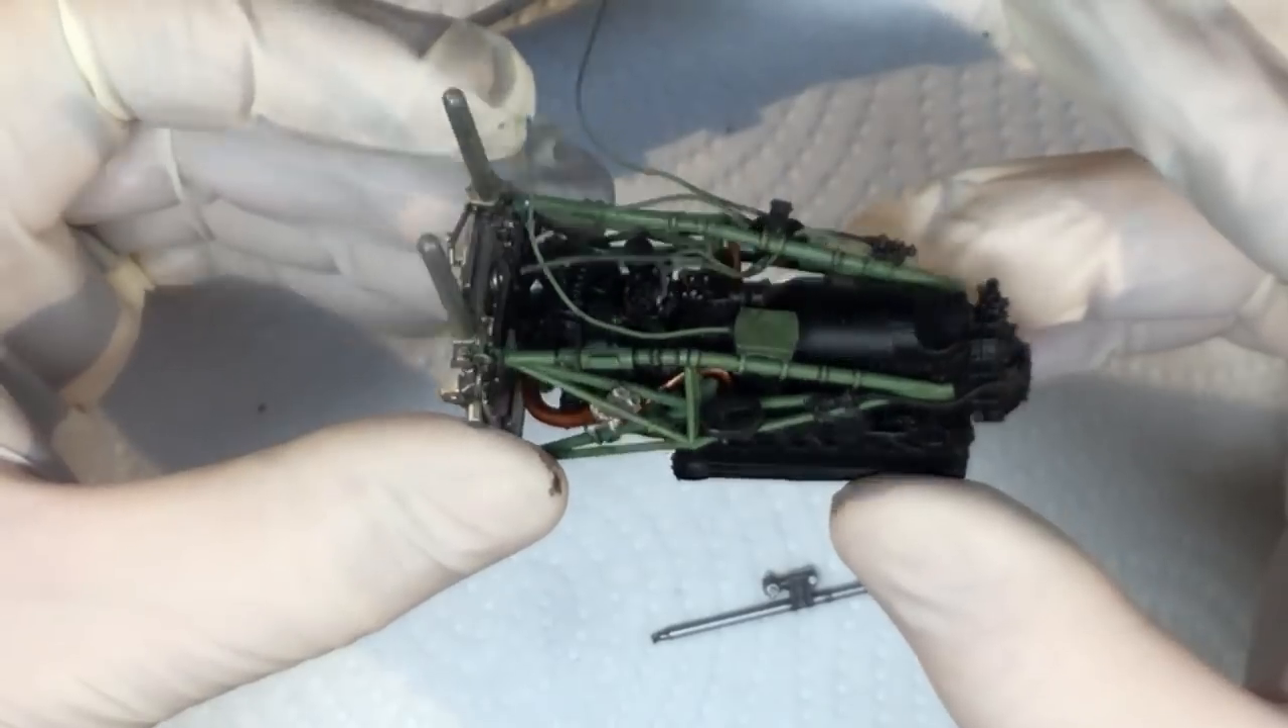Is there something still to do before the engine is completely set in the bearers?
No.